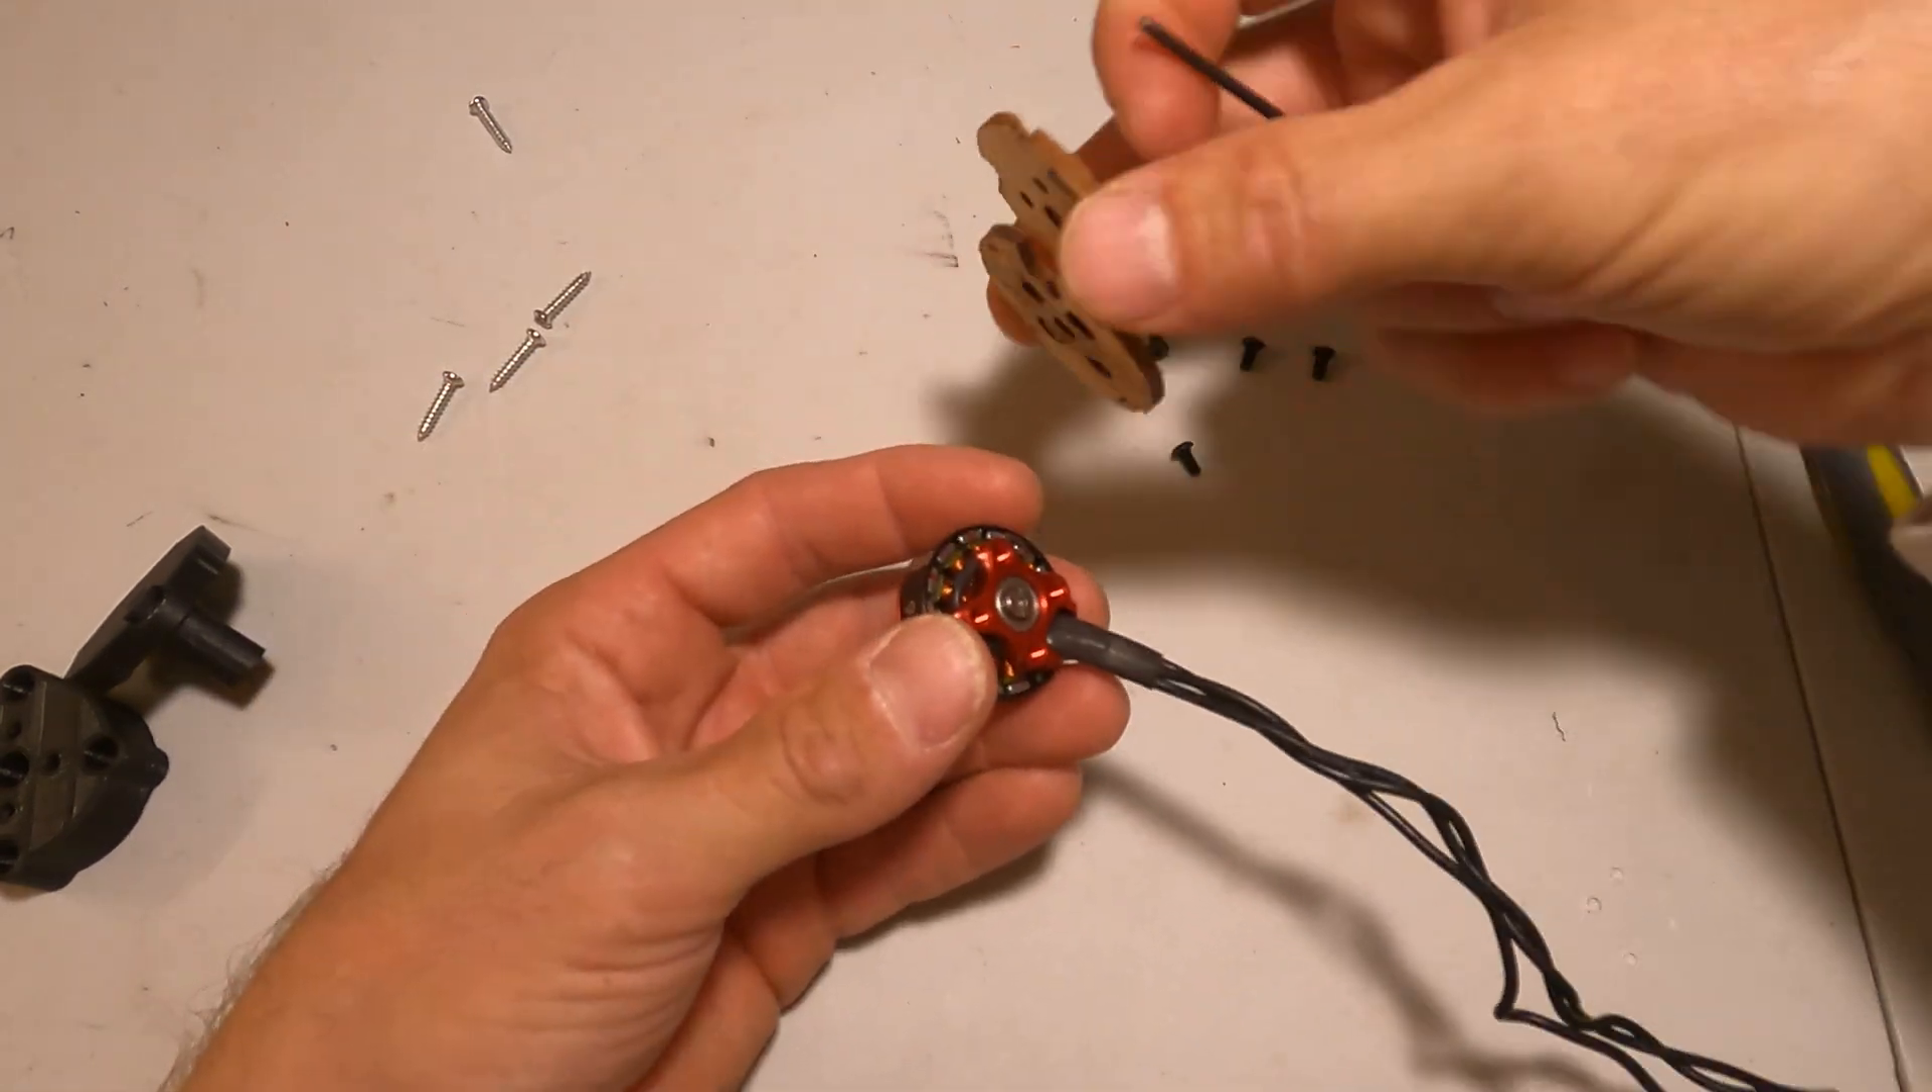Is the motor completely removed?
Yes.